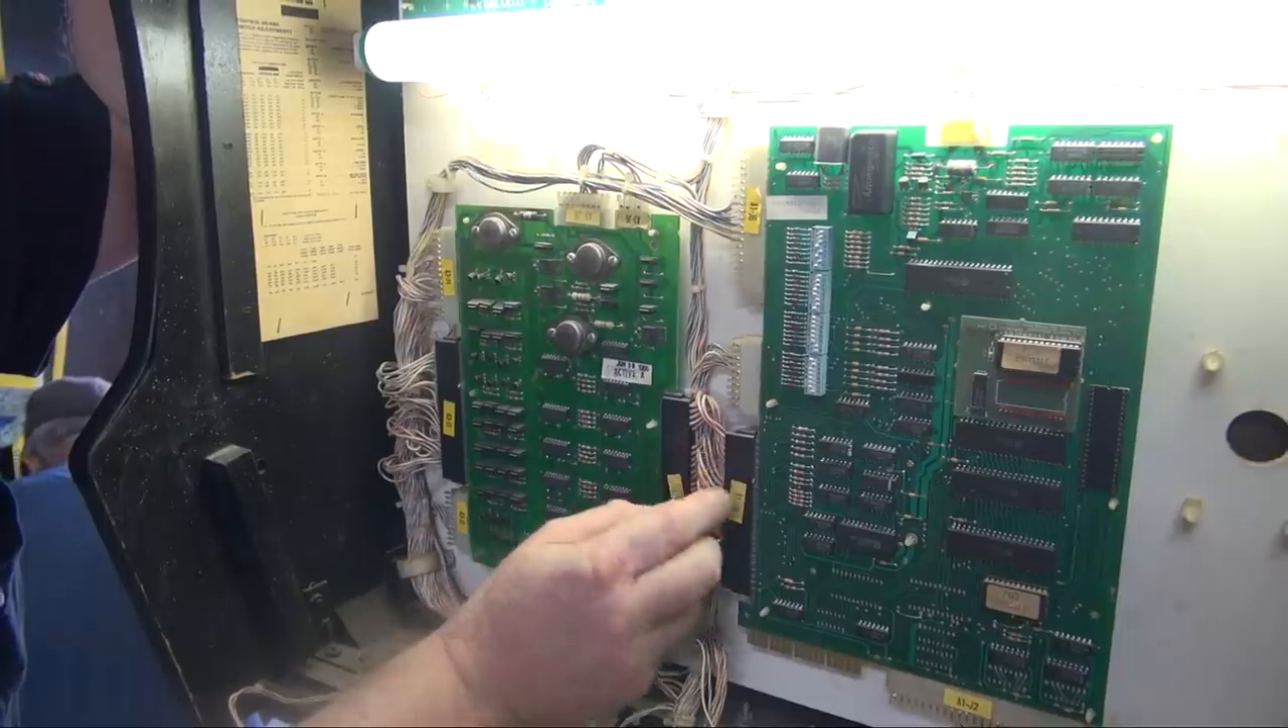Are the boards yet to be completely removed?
Yes.